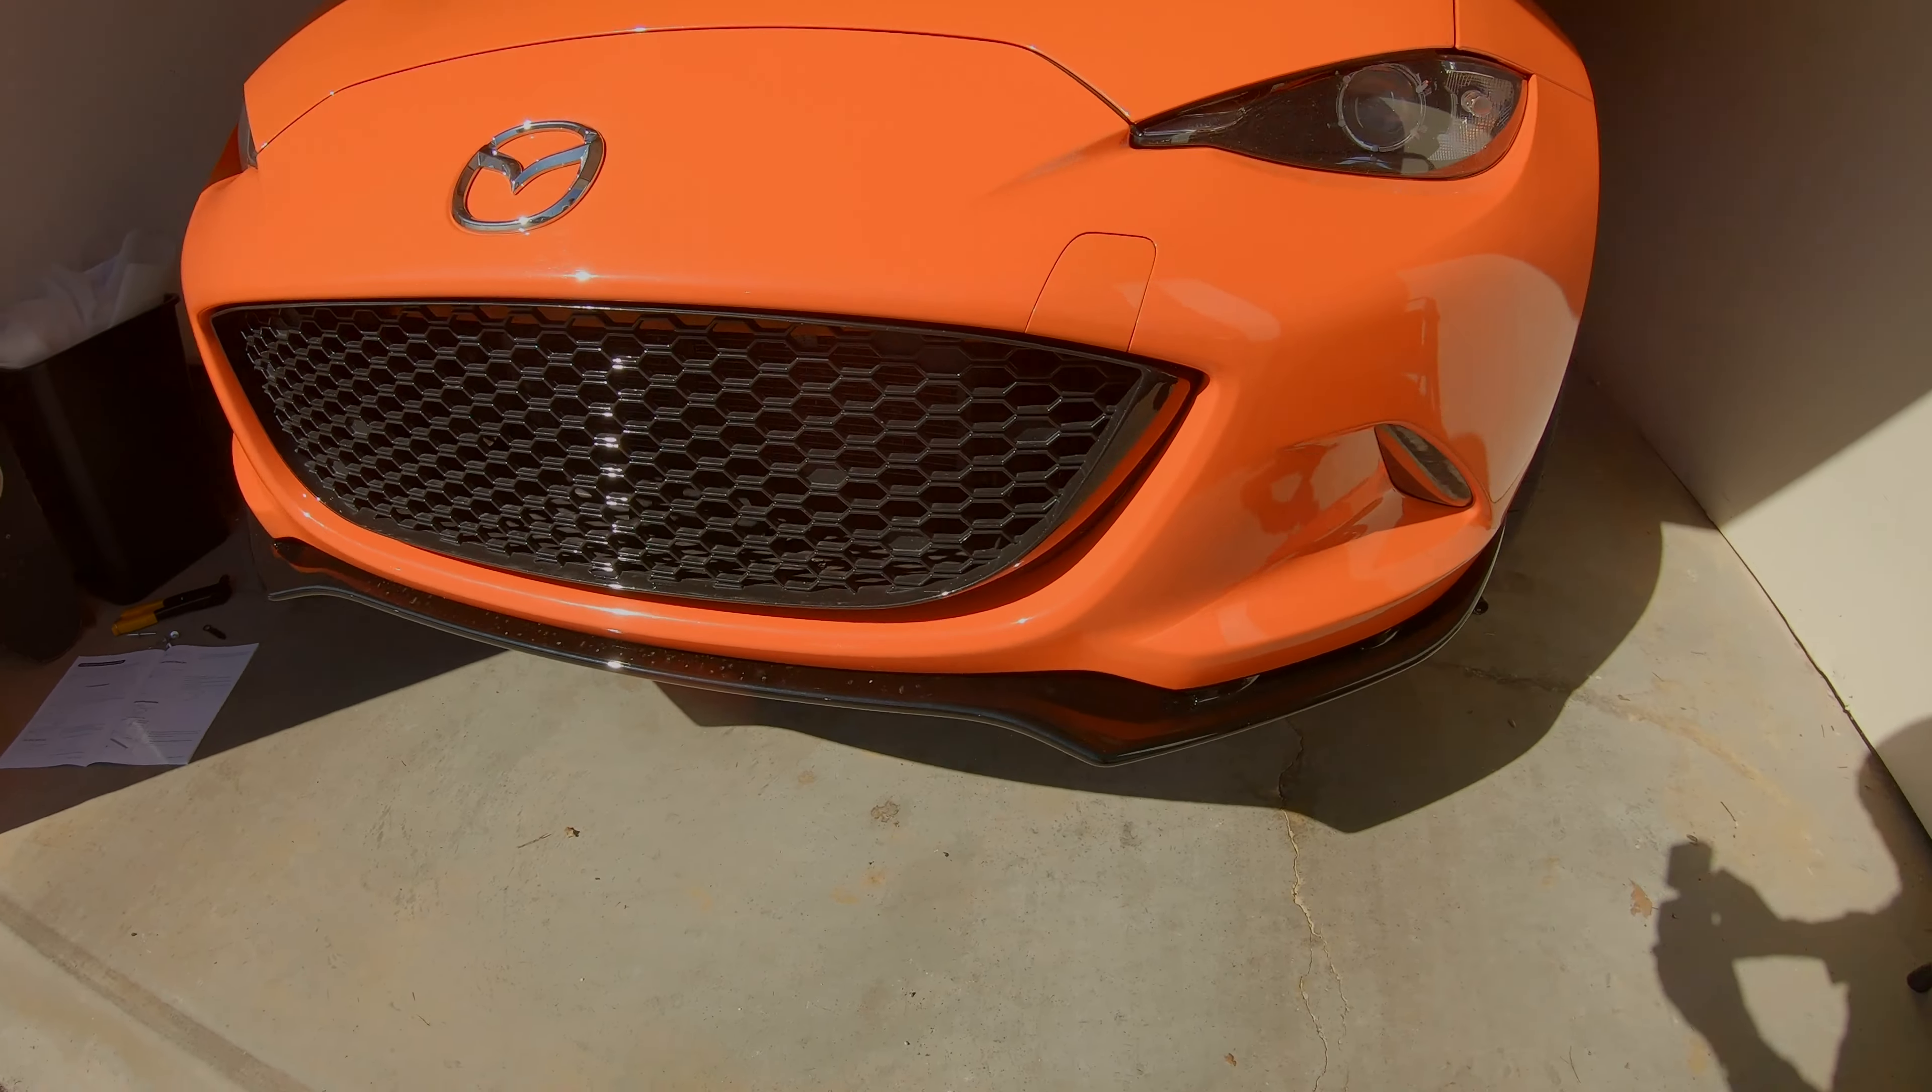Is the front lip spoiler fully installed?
Yes.